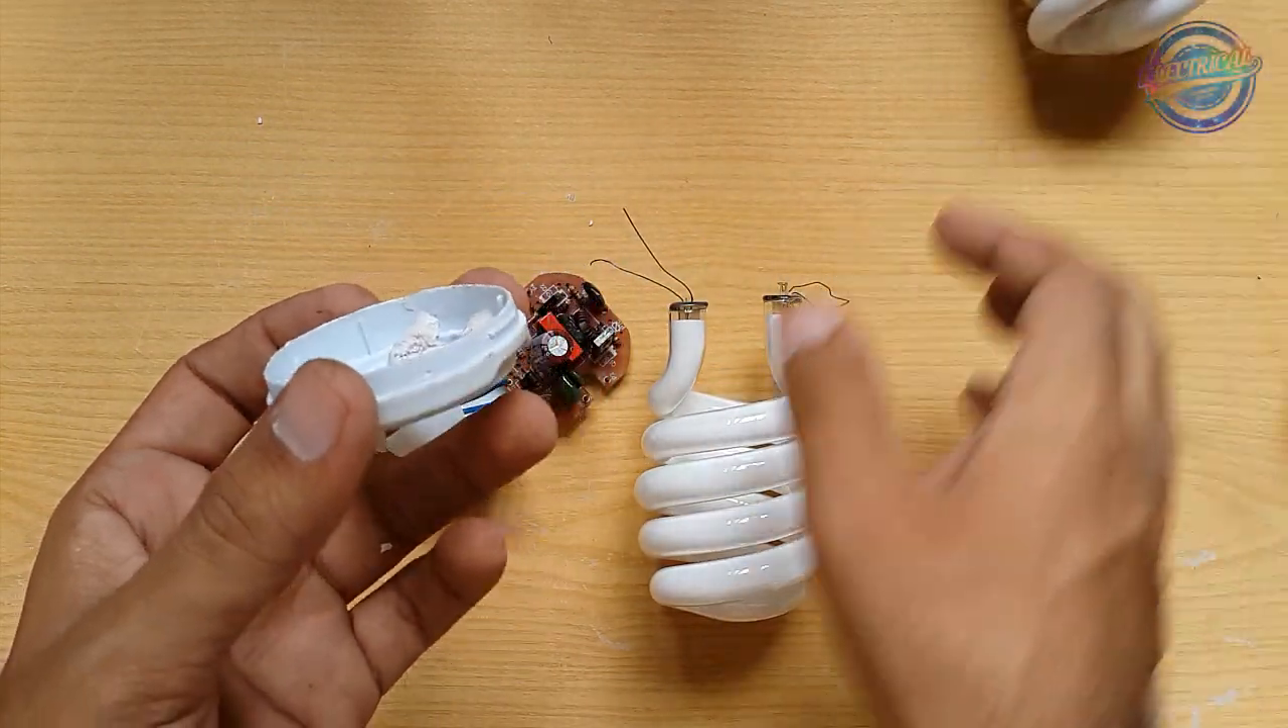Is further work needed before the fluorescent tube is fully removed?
No.